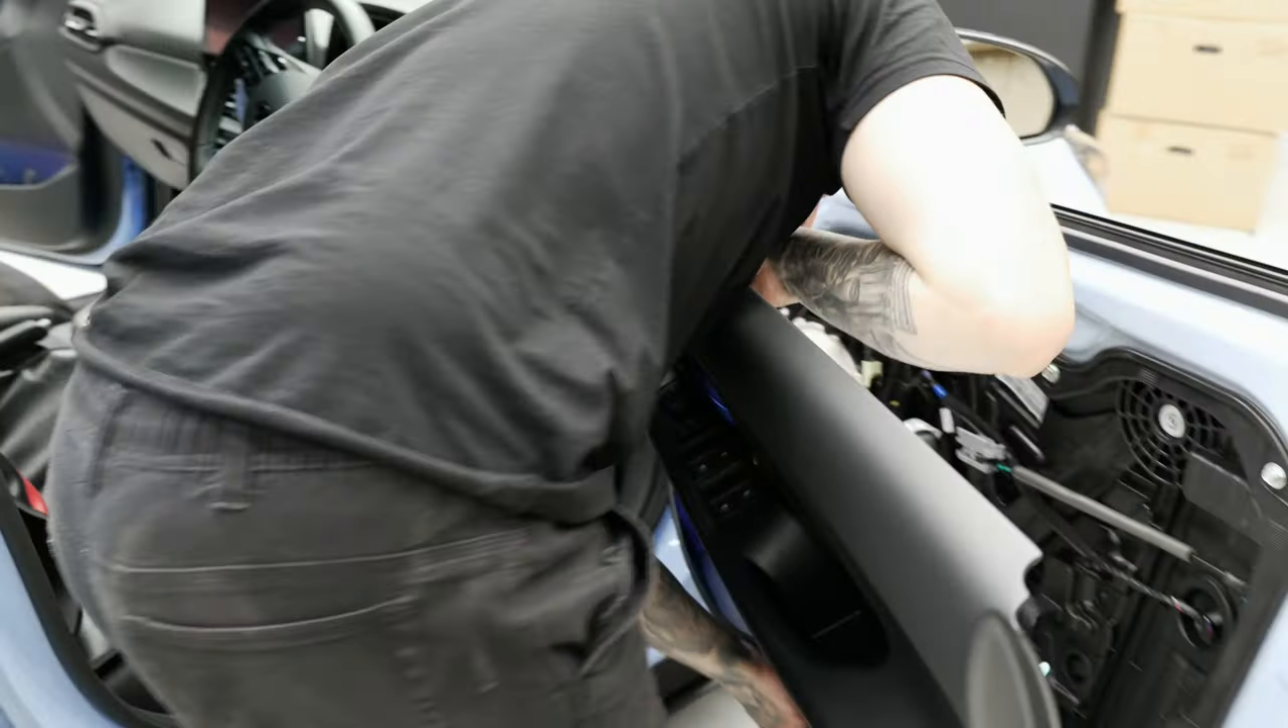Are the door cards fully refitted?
No.